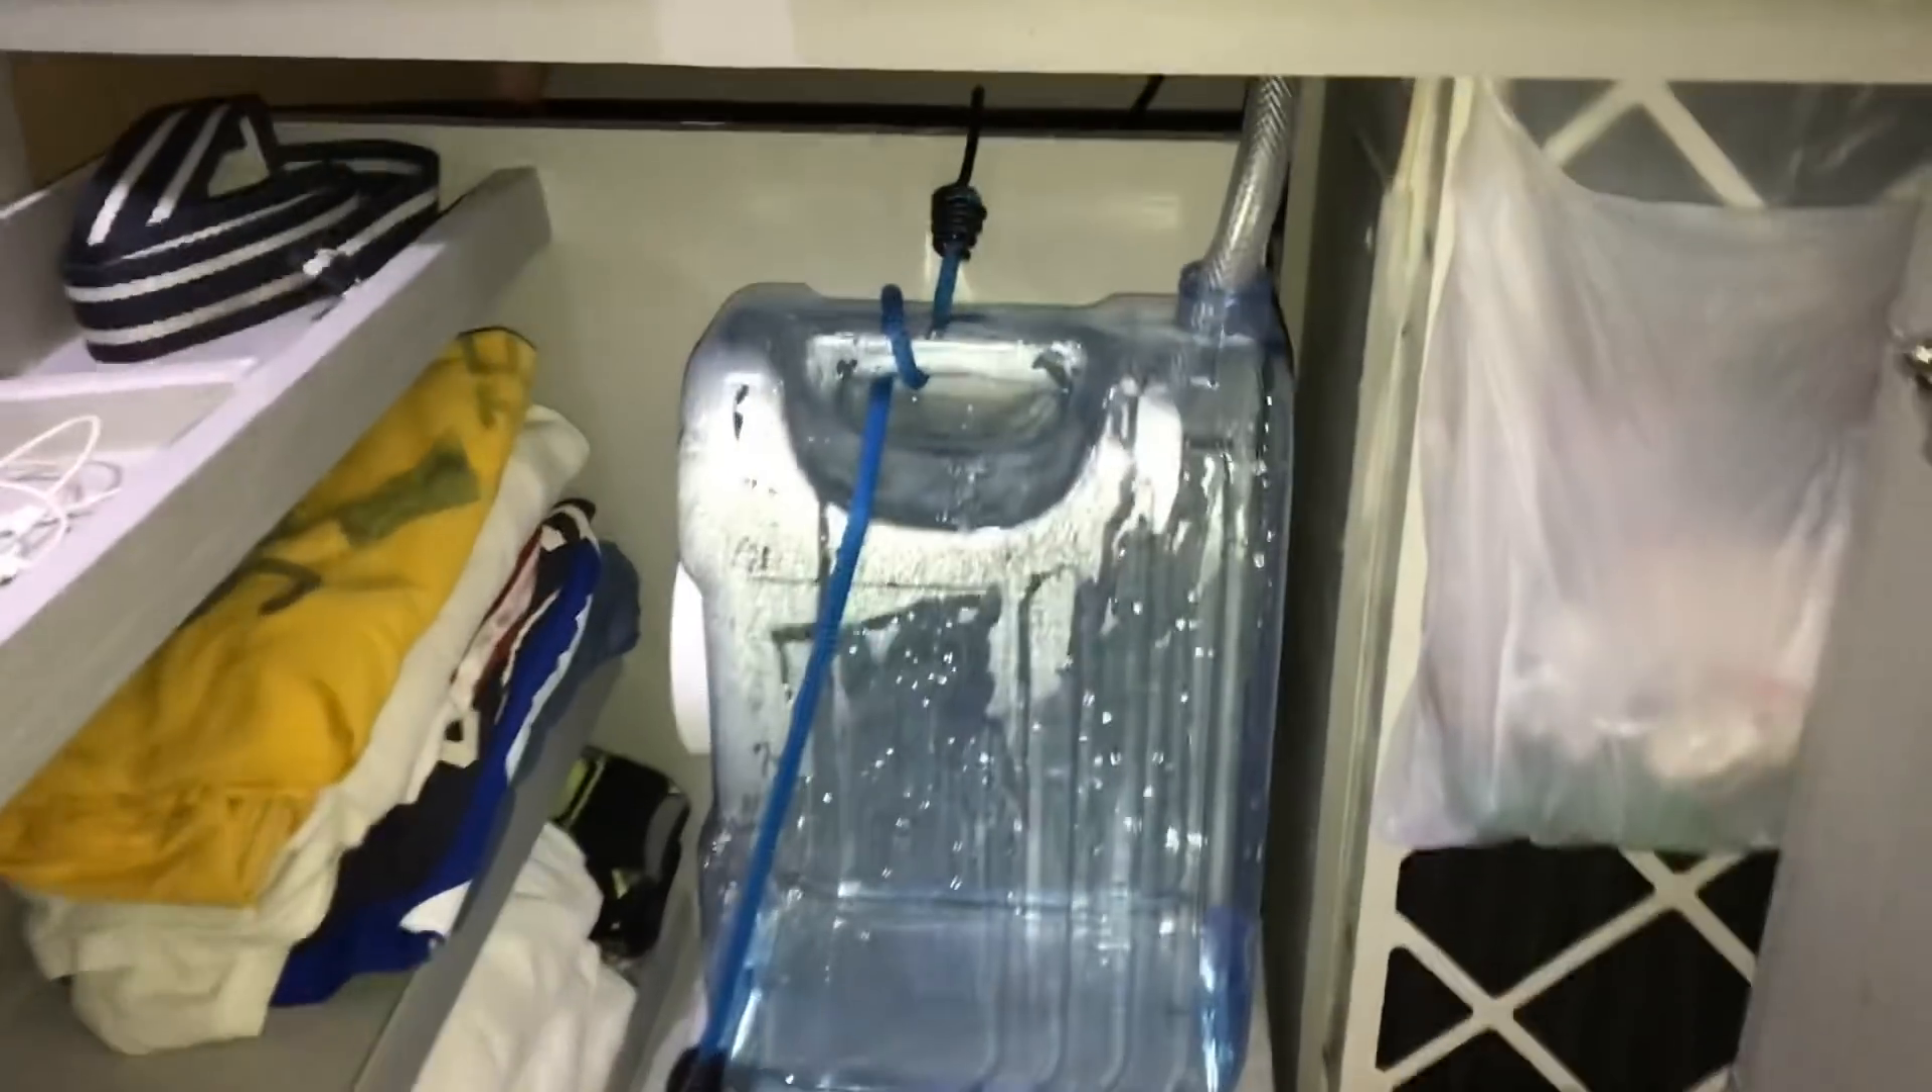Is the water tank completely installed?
Yes.